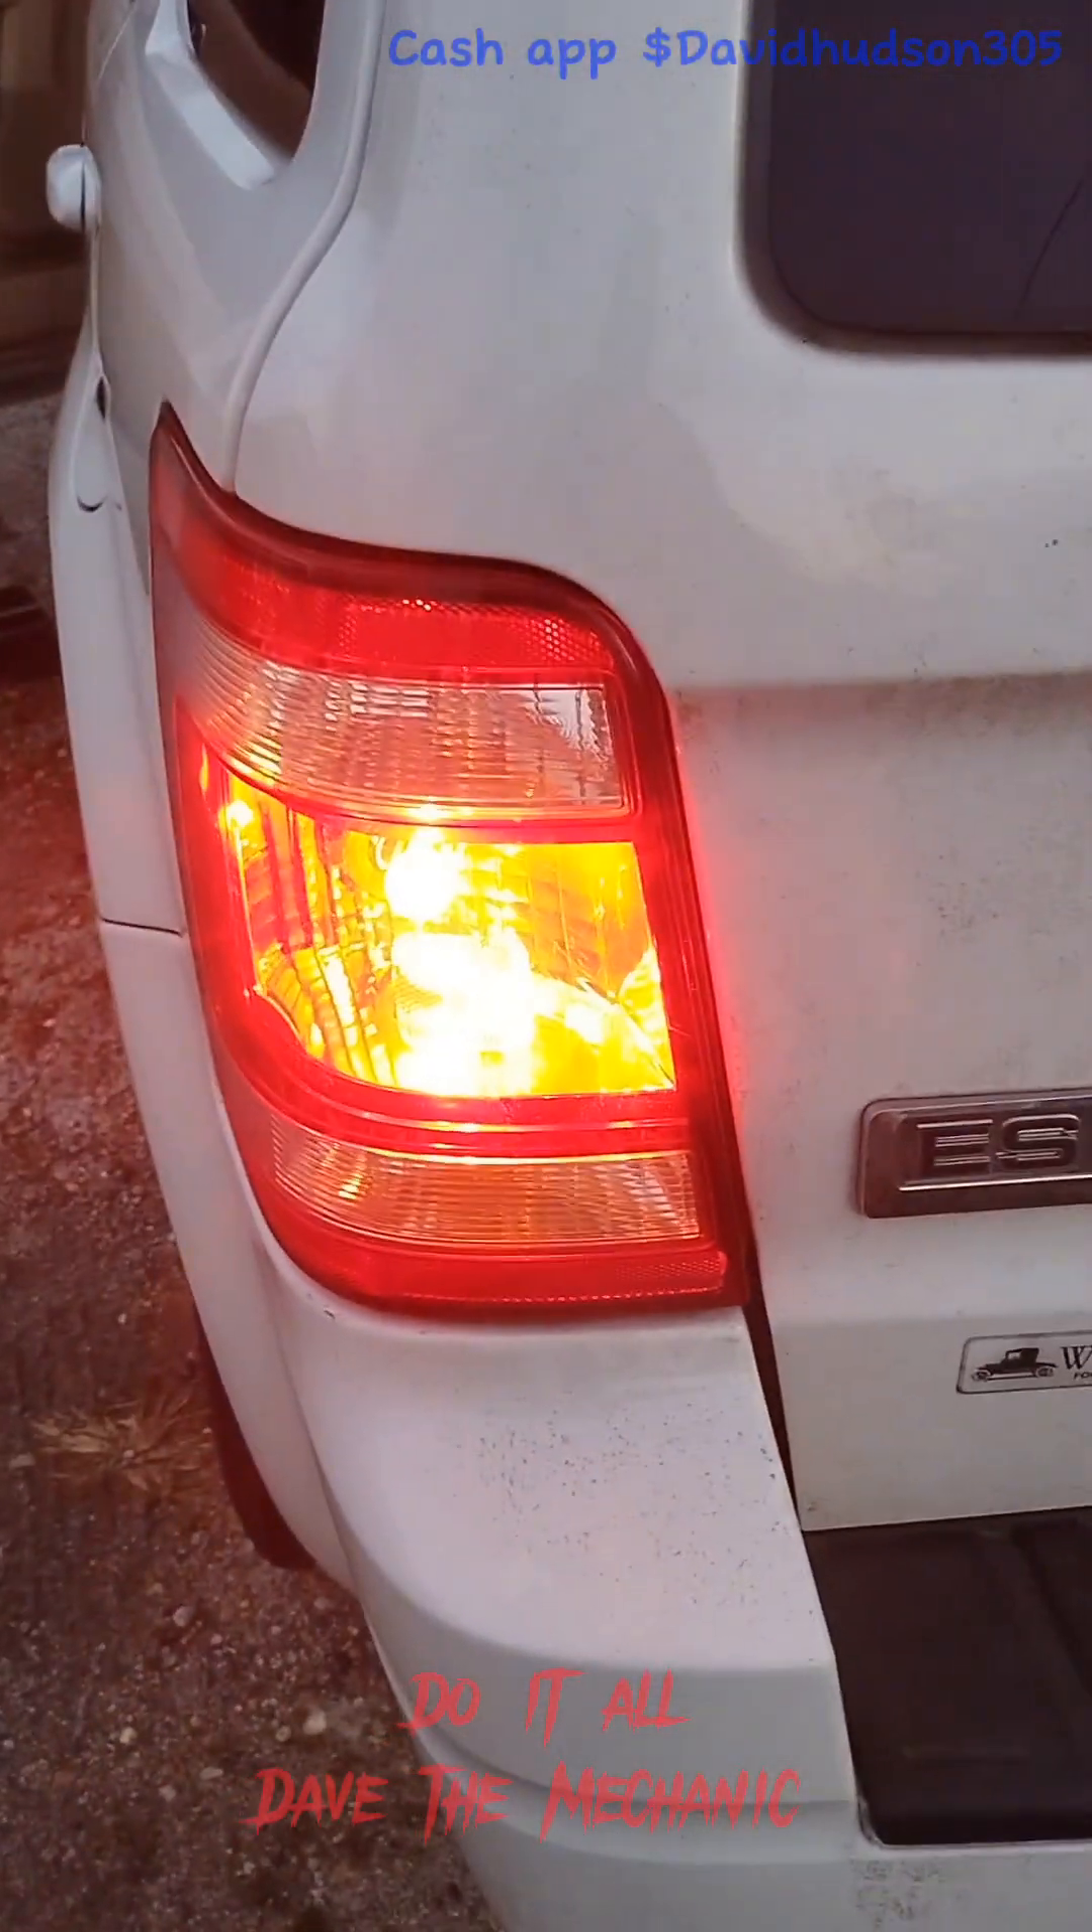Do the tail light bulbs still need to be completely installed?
No.